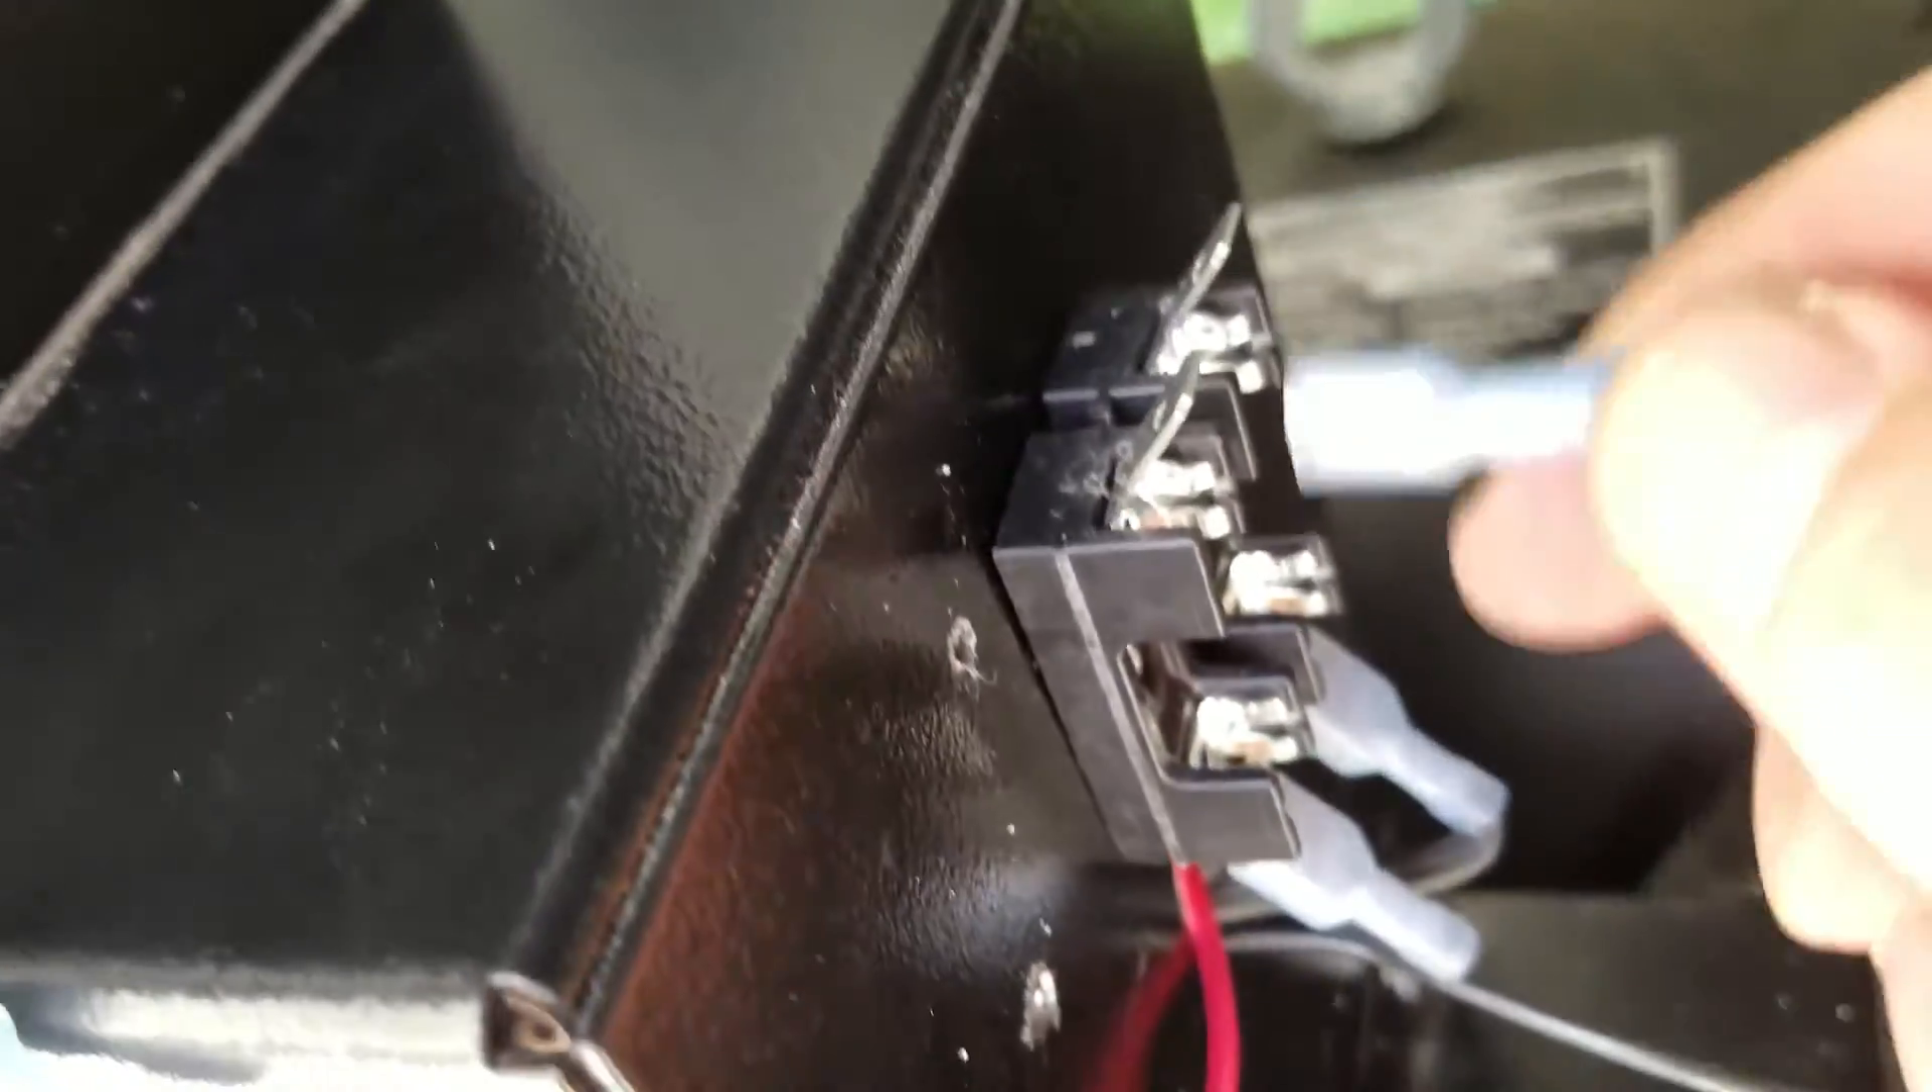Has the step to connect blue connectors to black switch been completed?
No.